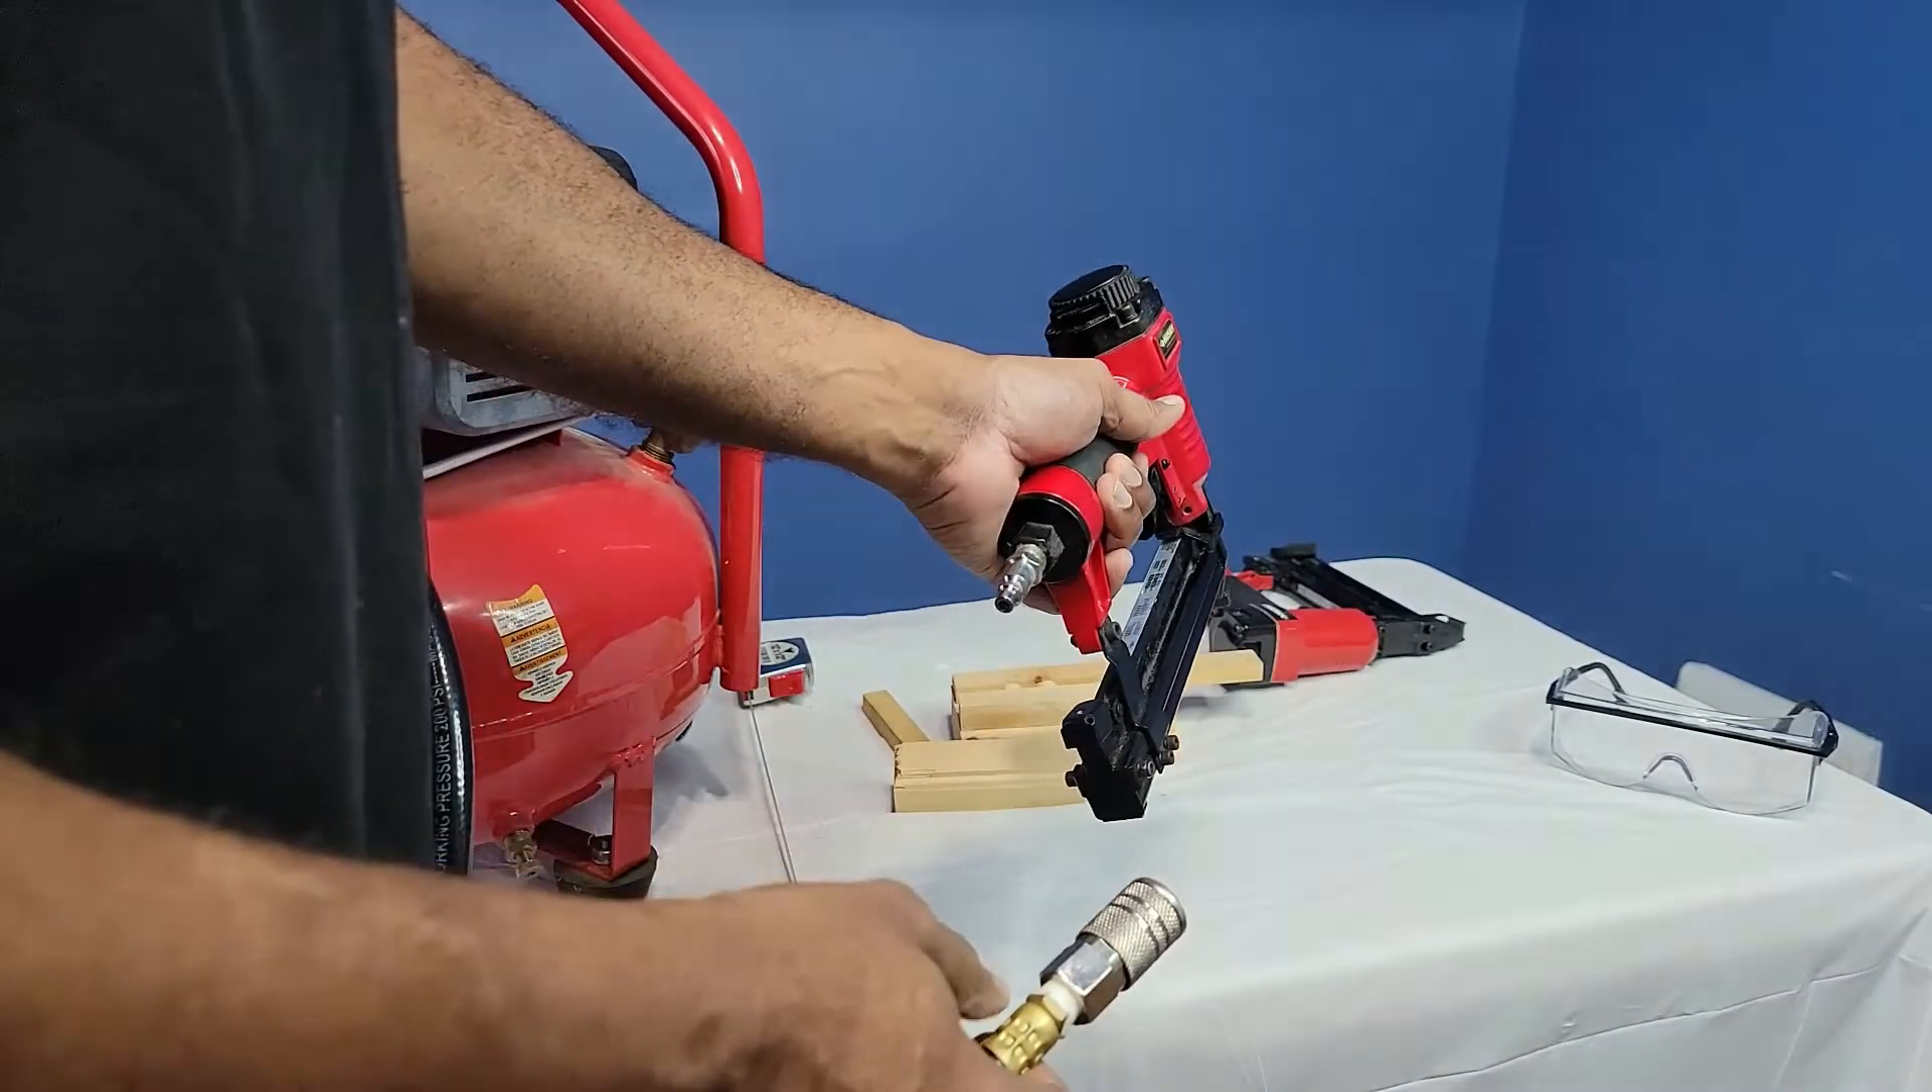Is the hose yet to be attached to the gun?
Yes.